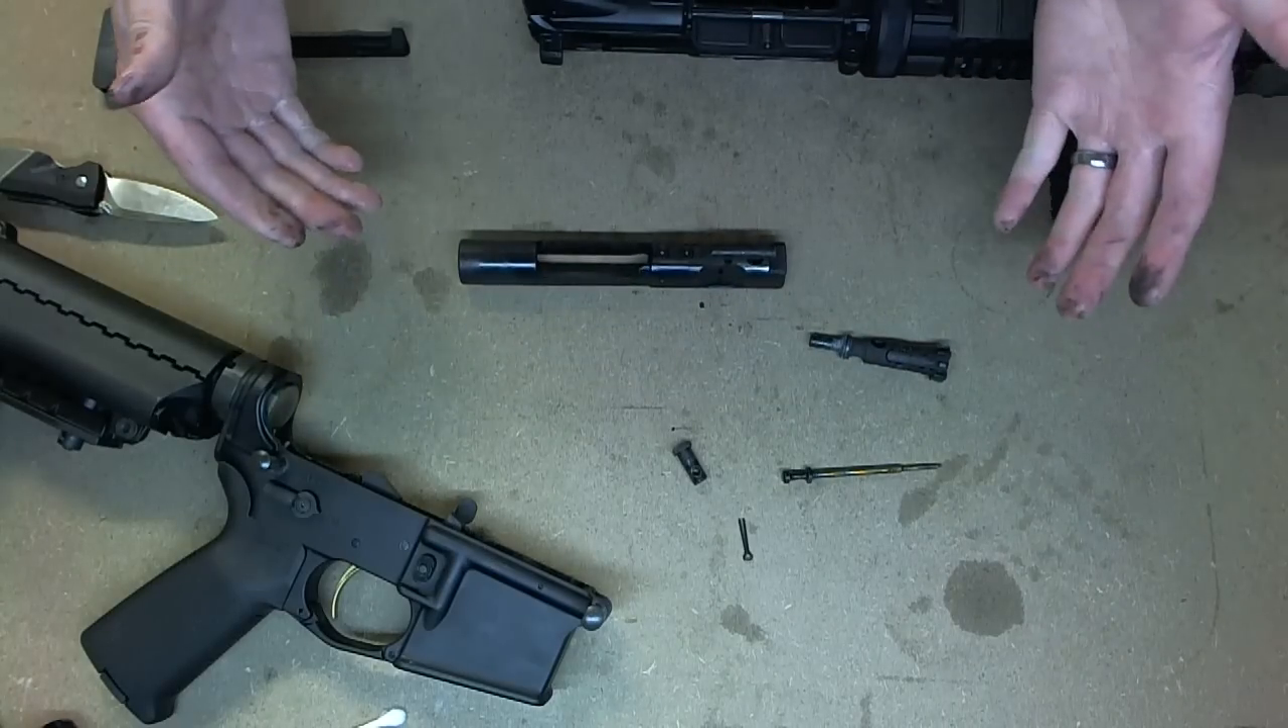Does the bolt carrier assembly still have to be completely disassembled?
No.